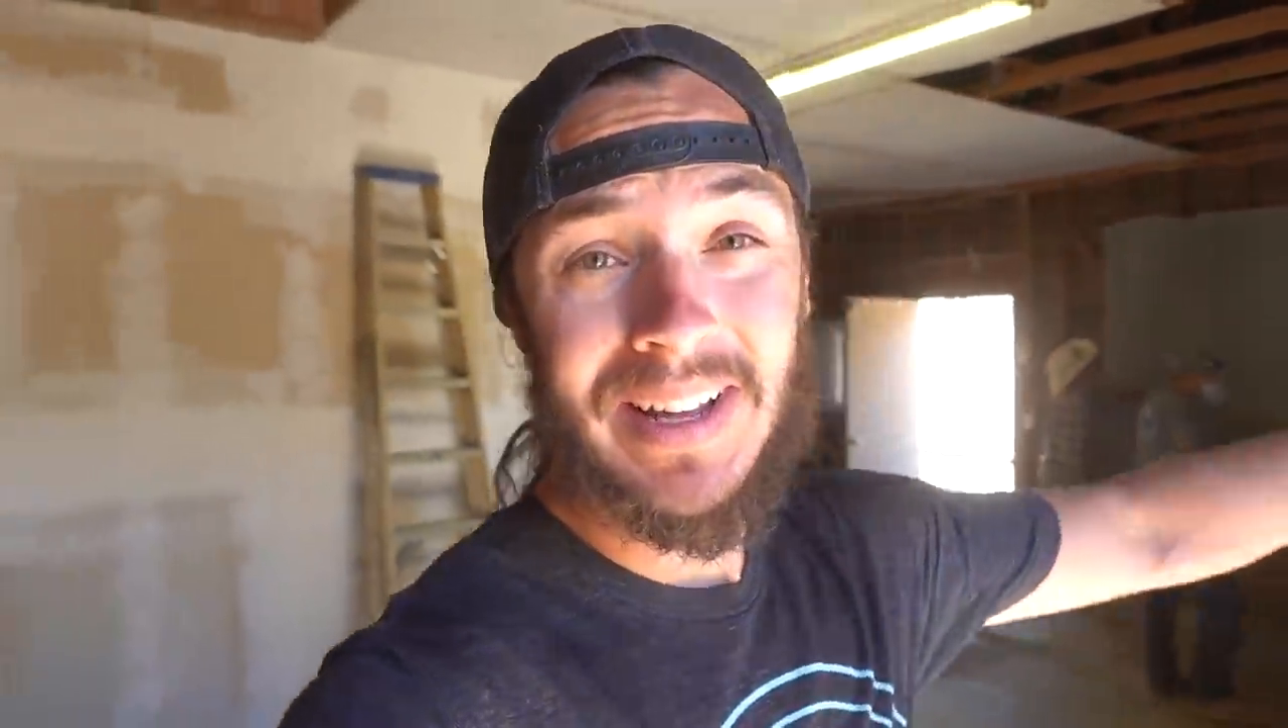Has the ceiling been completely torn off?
No.